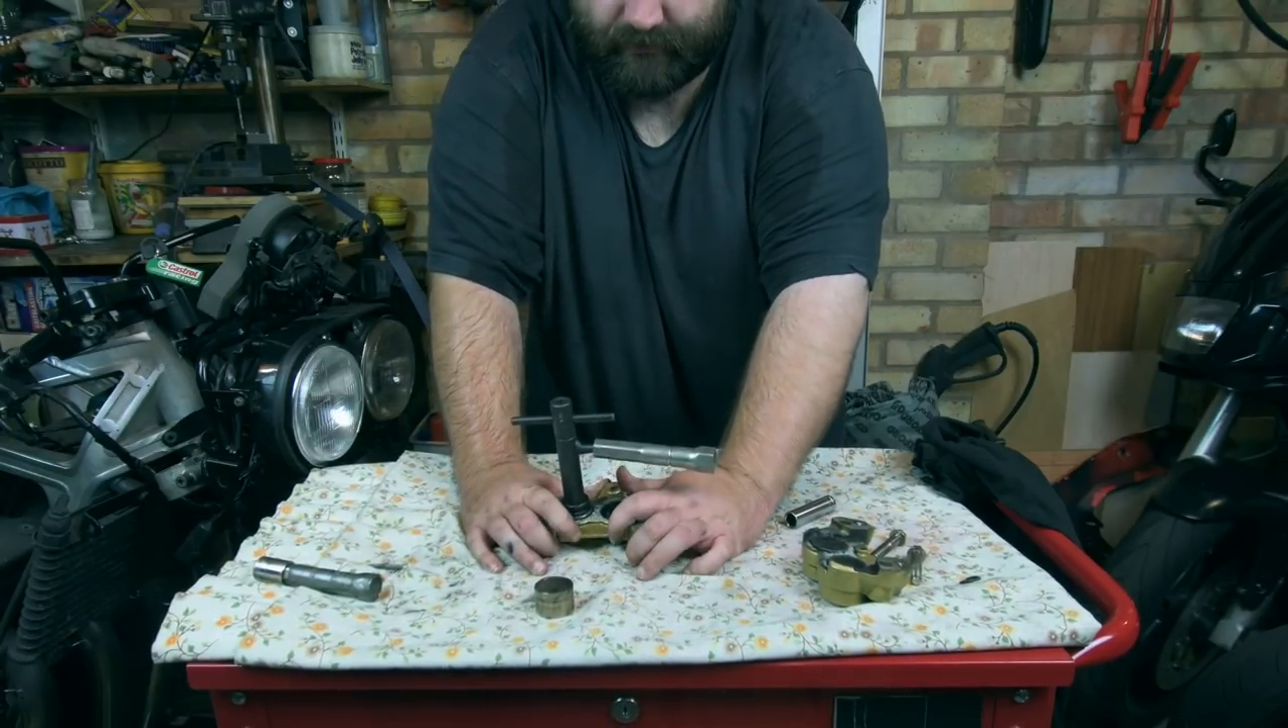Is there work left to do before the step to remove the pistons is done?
Yes.